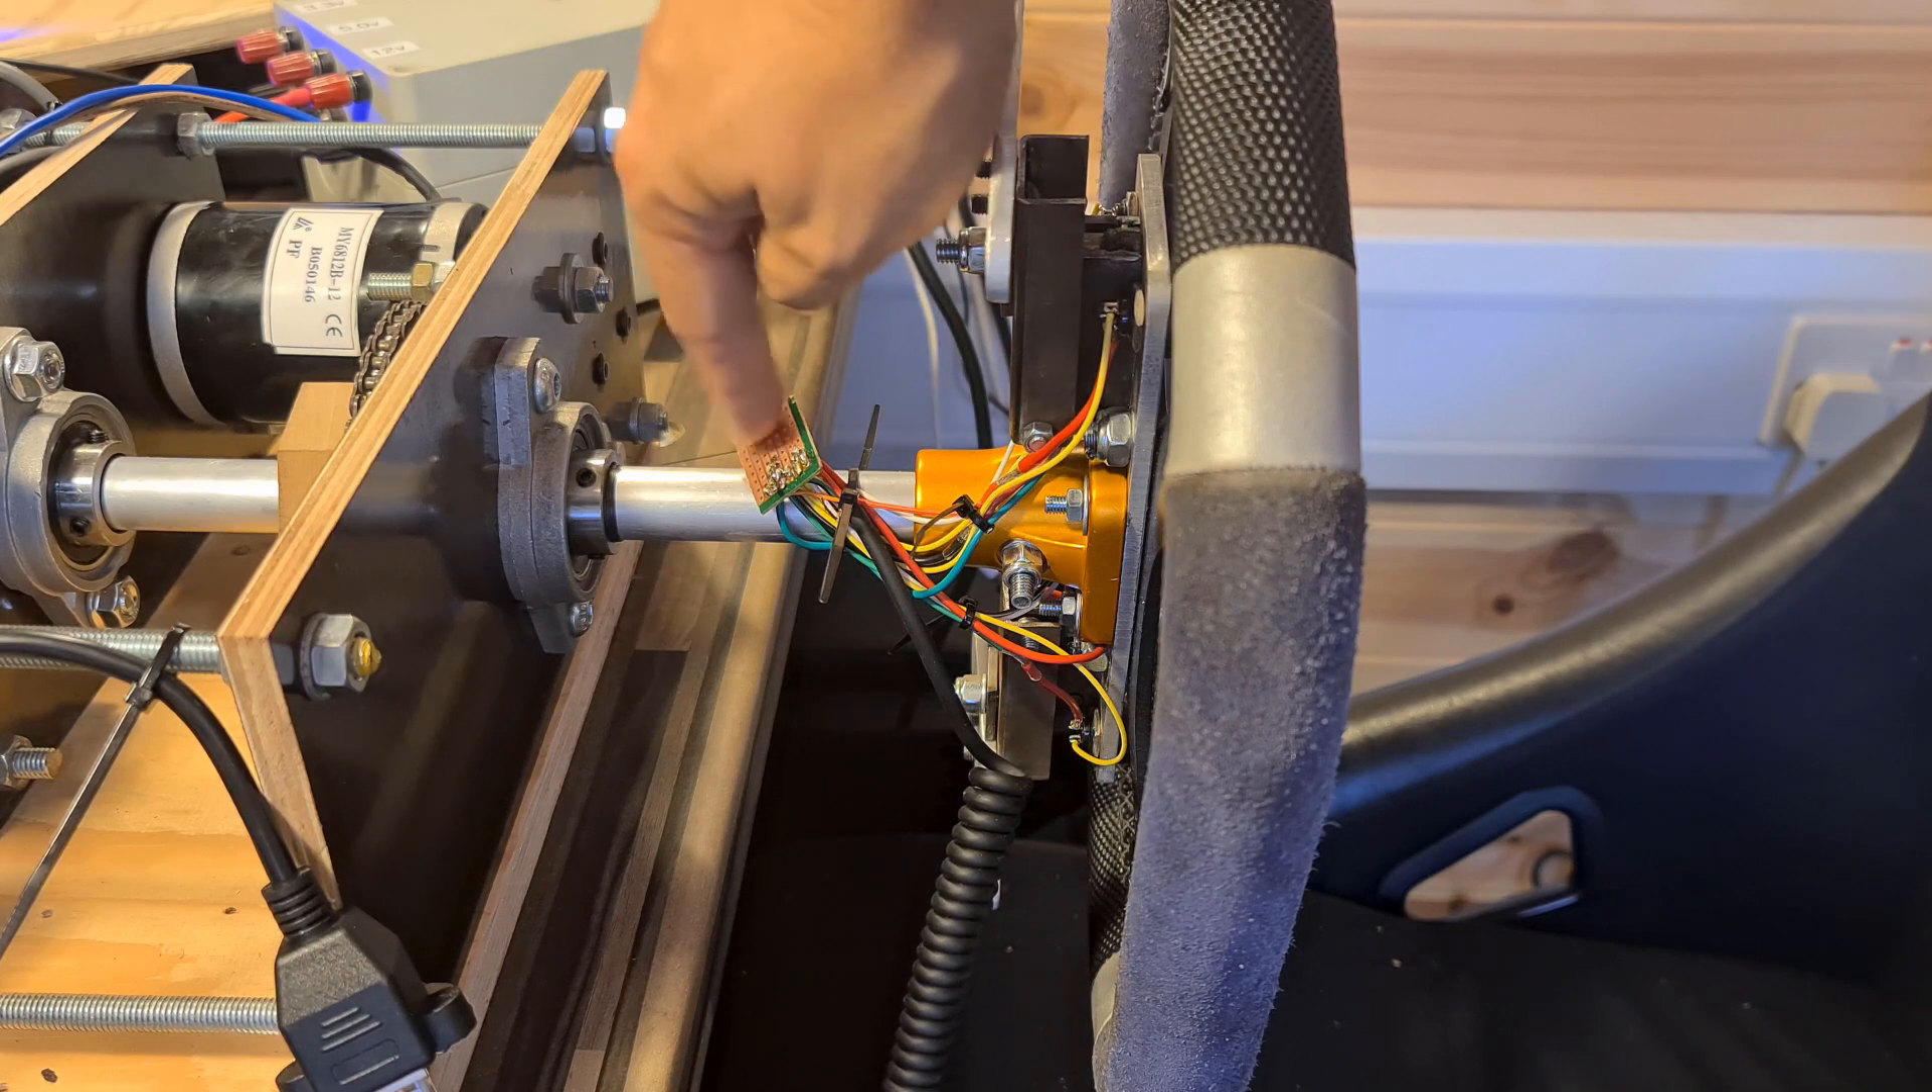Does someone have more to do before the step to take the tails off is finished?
Yes.